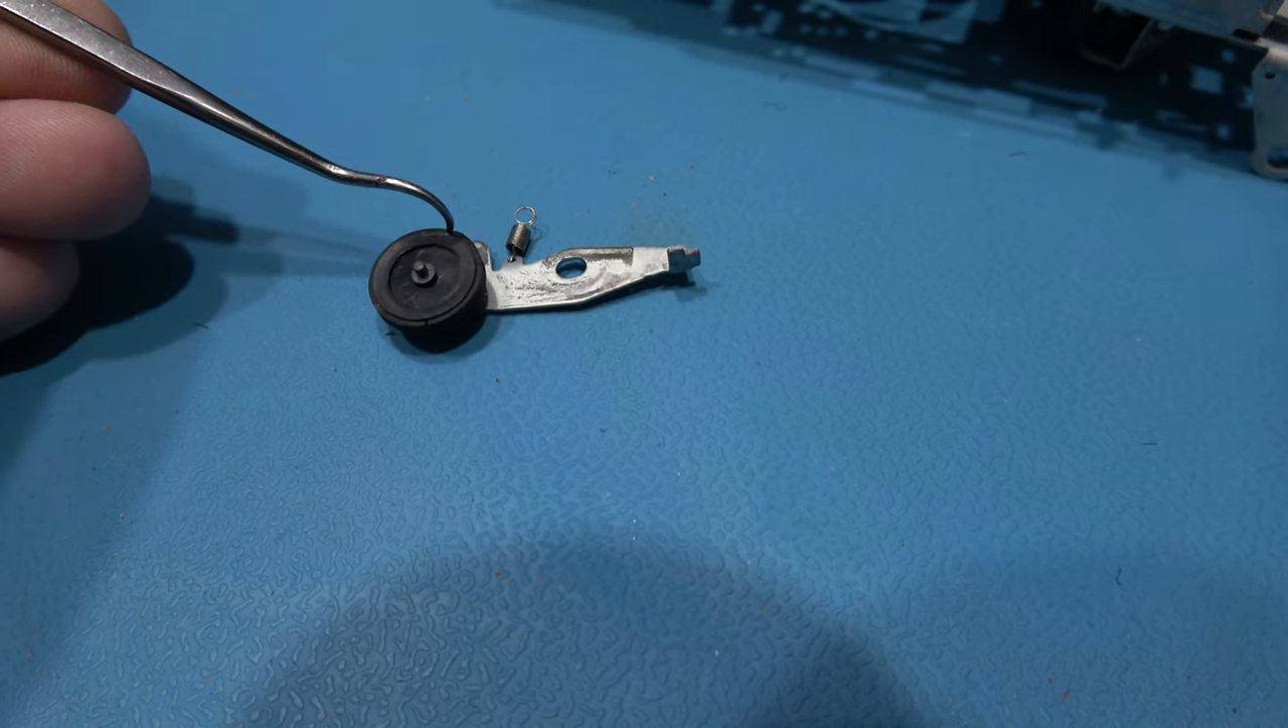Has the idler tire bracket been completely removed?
Yes.